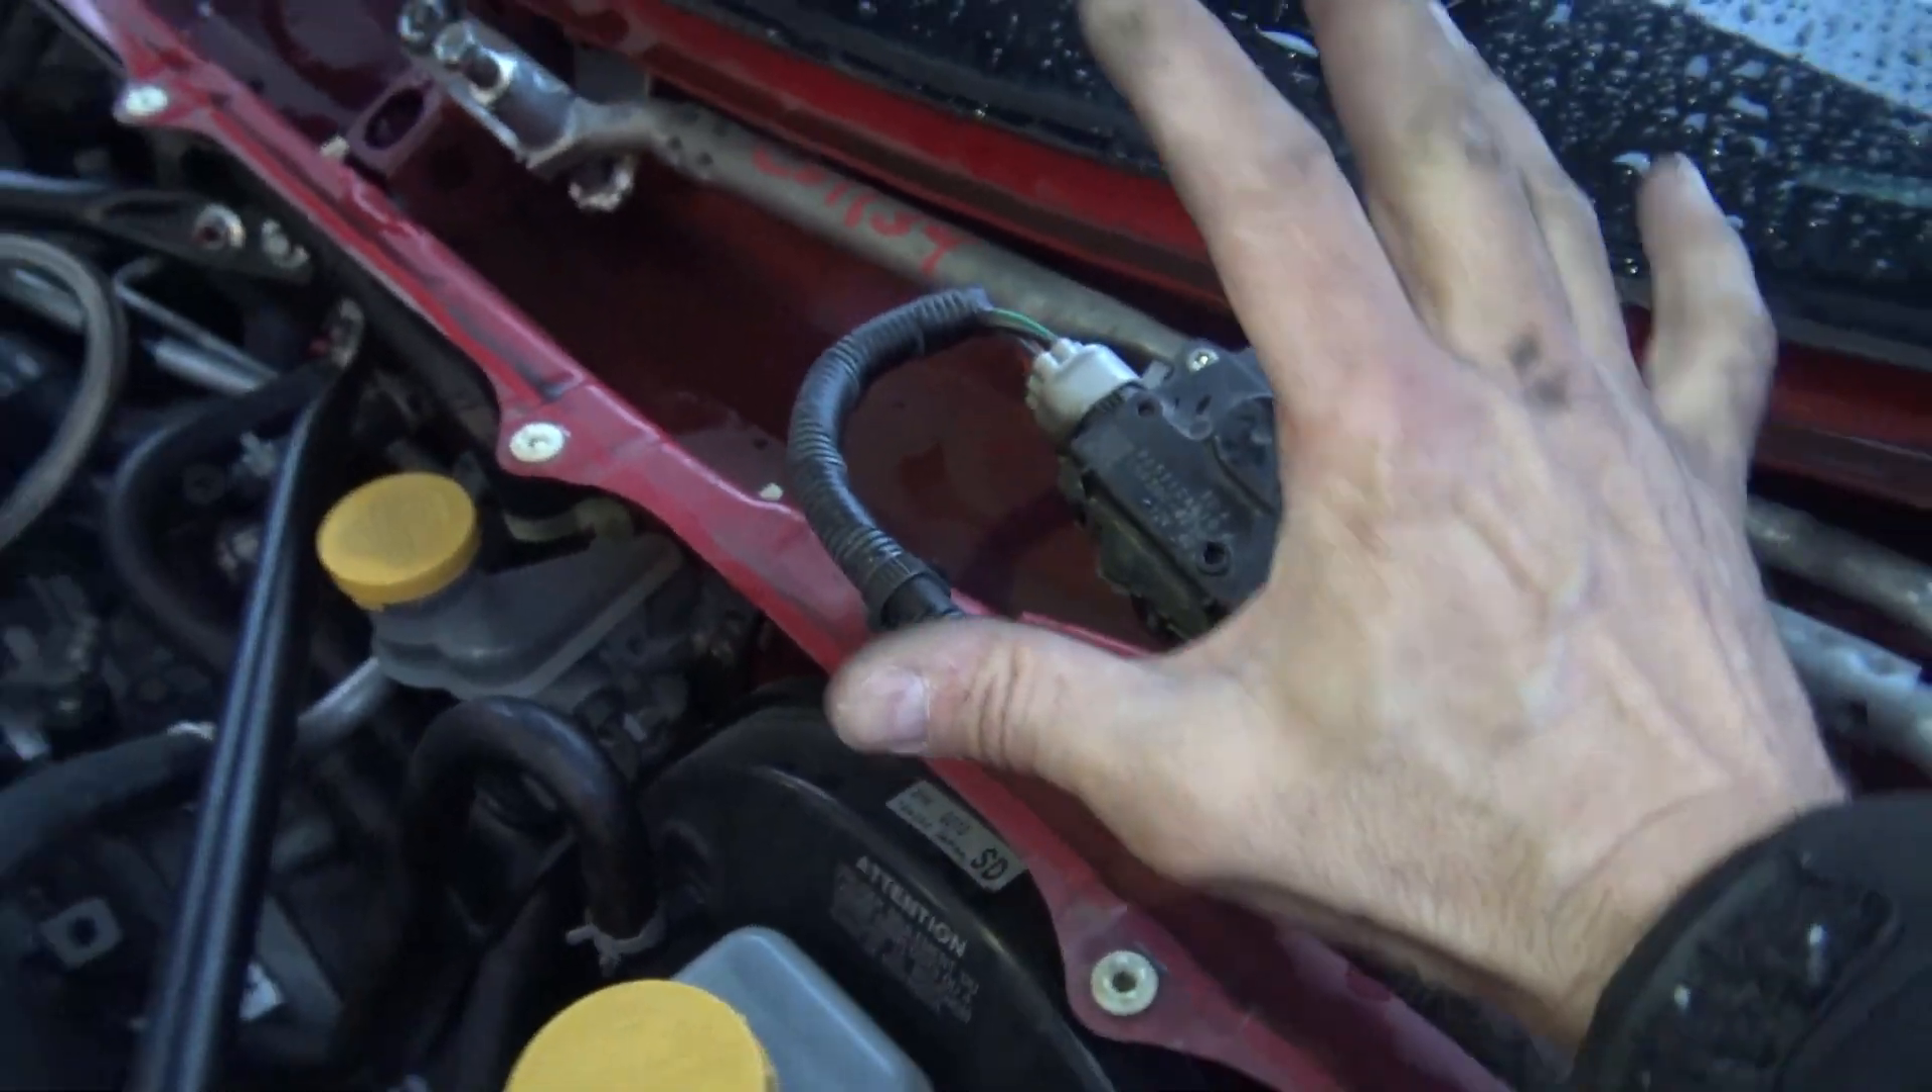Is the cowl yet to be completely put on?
Yes.